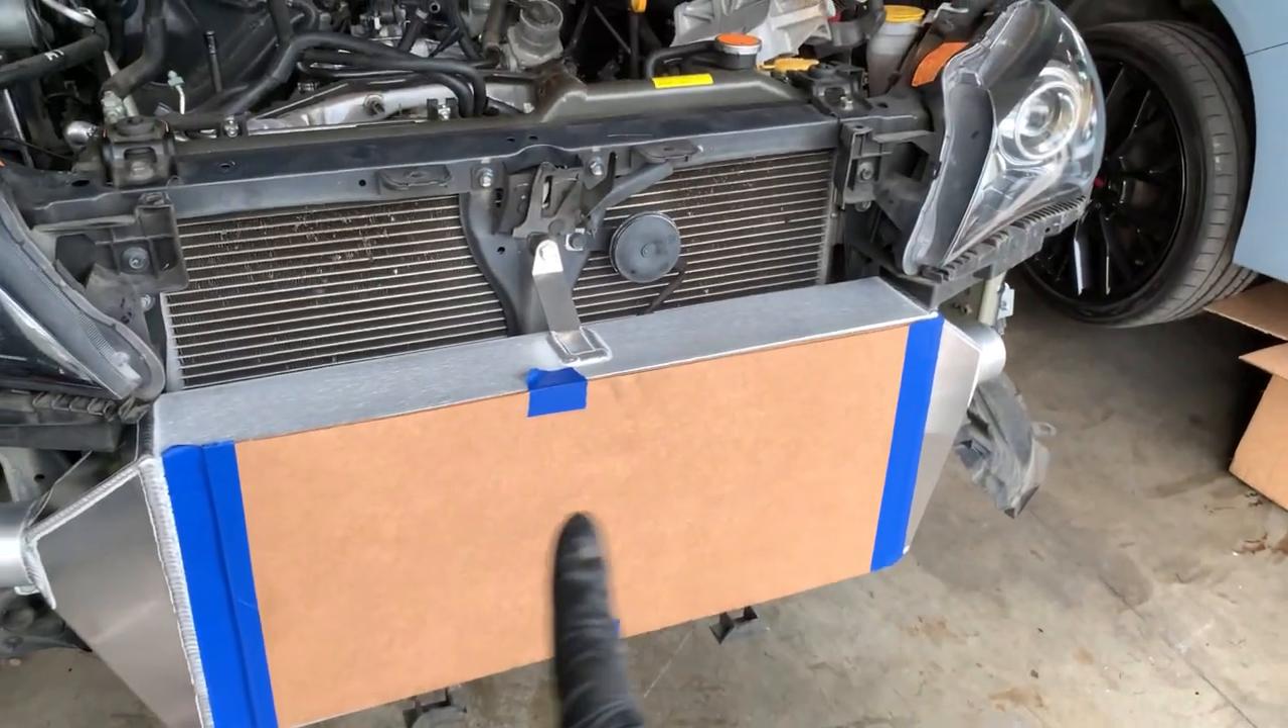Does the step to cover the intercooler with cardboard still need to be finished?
No.